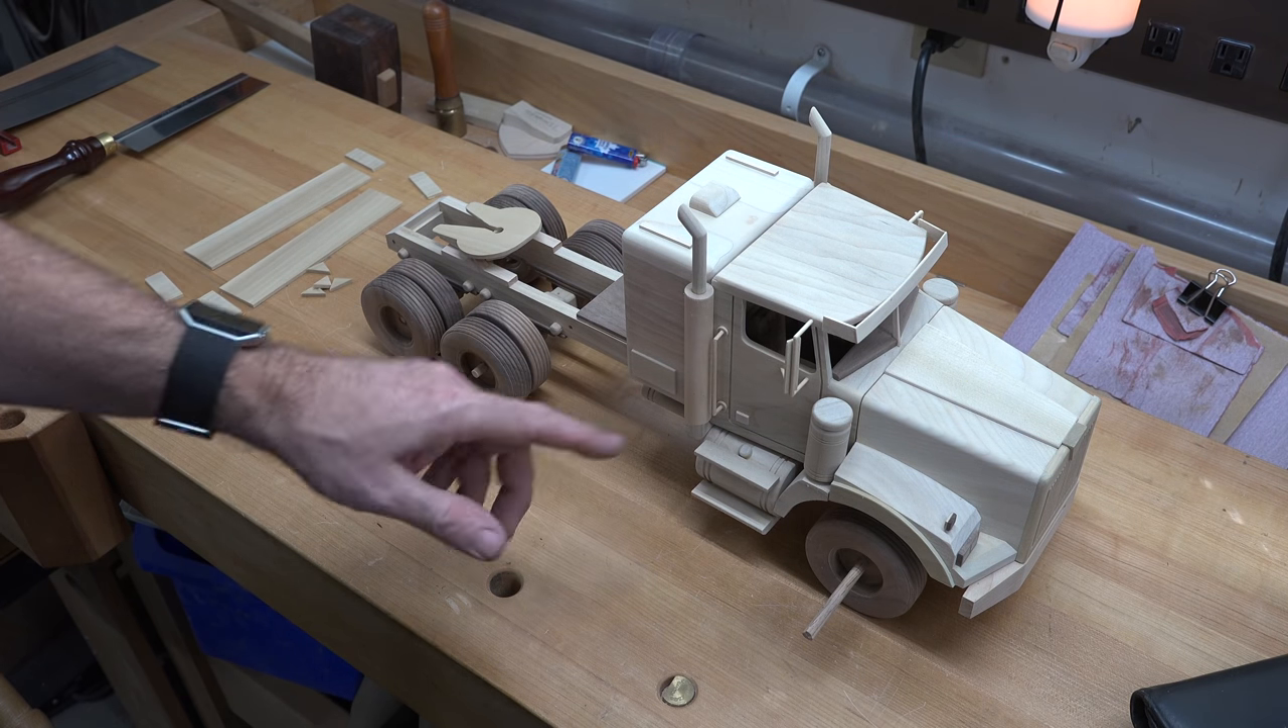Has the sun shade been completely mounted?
Yes.